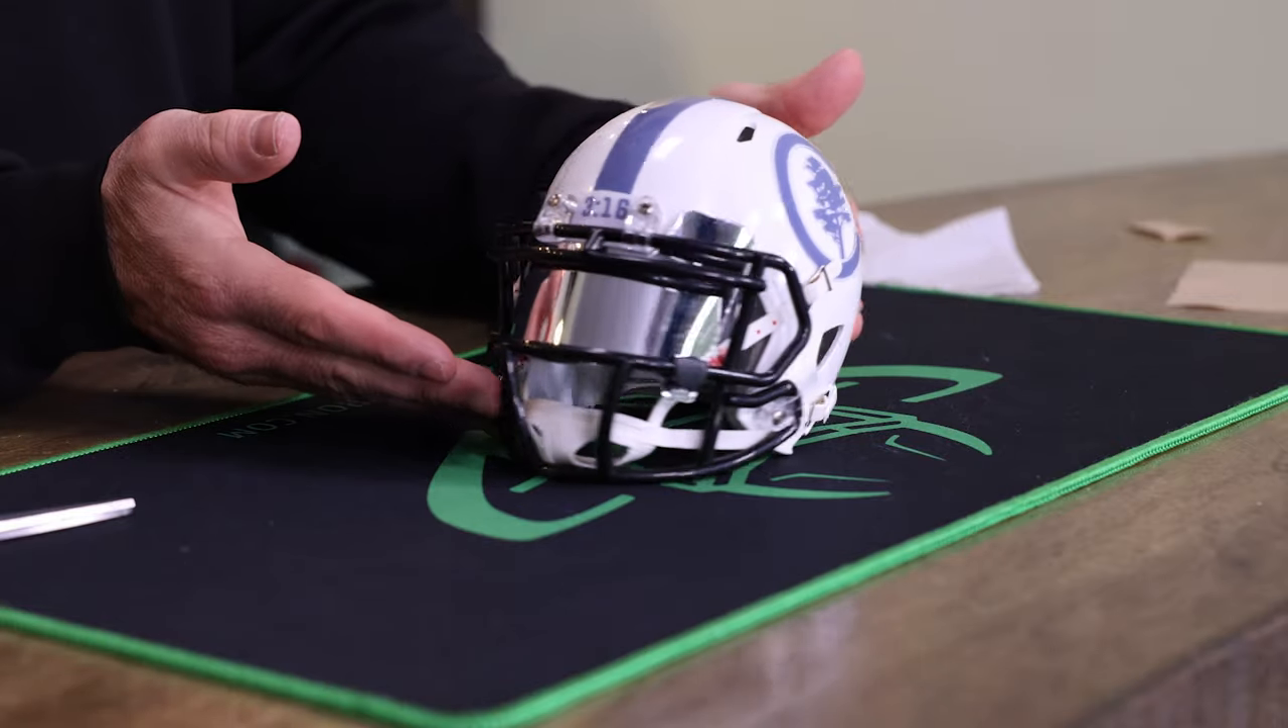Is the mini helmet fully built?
Yes.